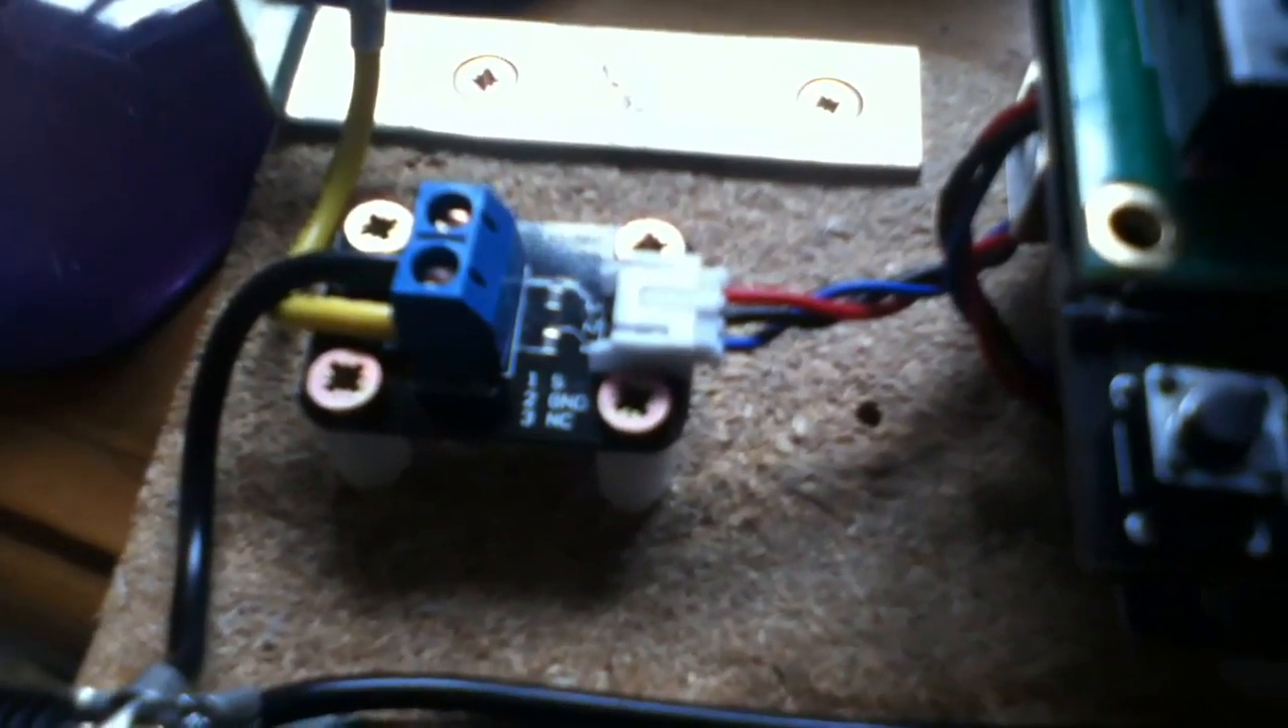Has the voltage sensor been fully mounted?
Yes.